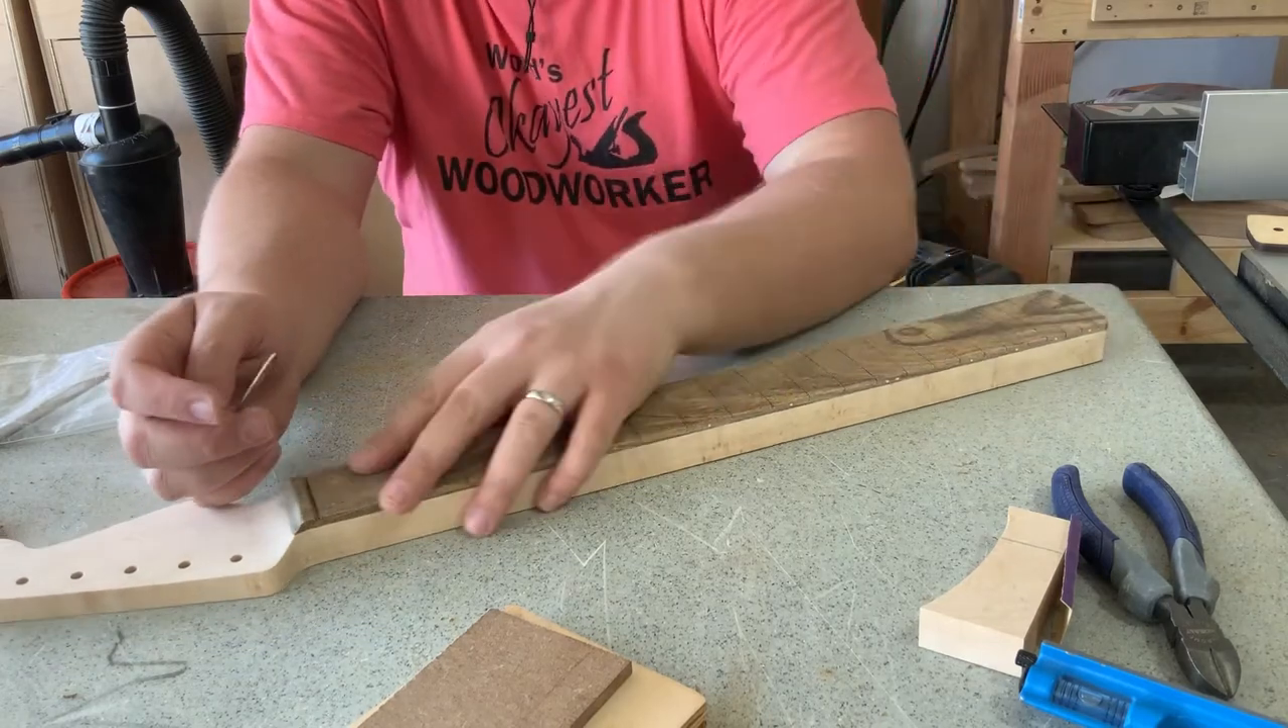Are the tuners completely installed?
No.